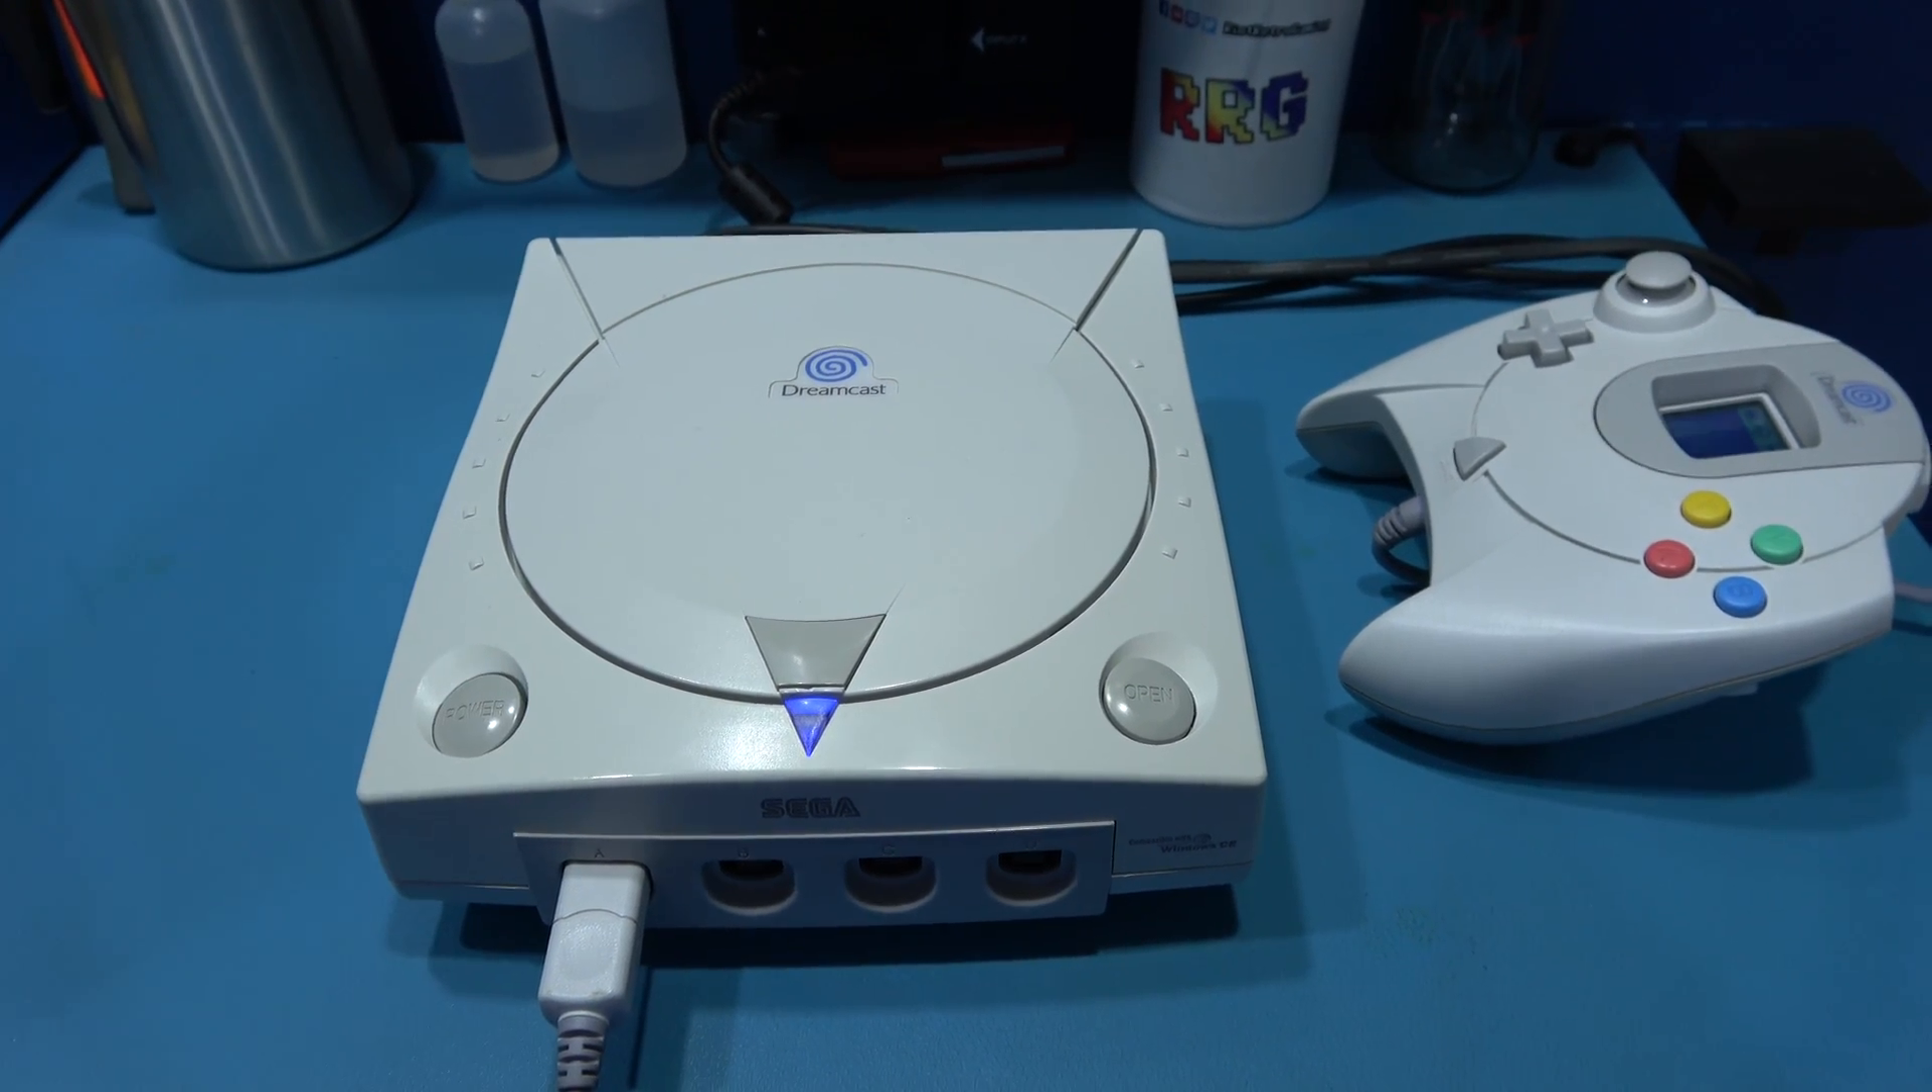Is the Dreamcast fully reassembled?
Yes.